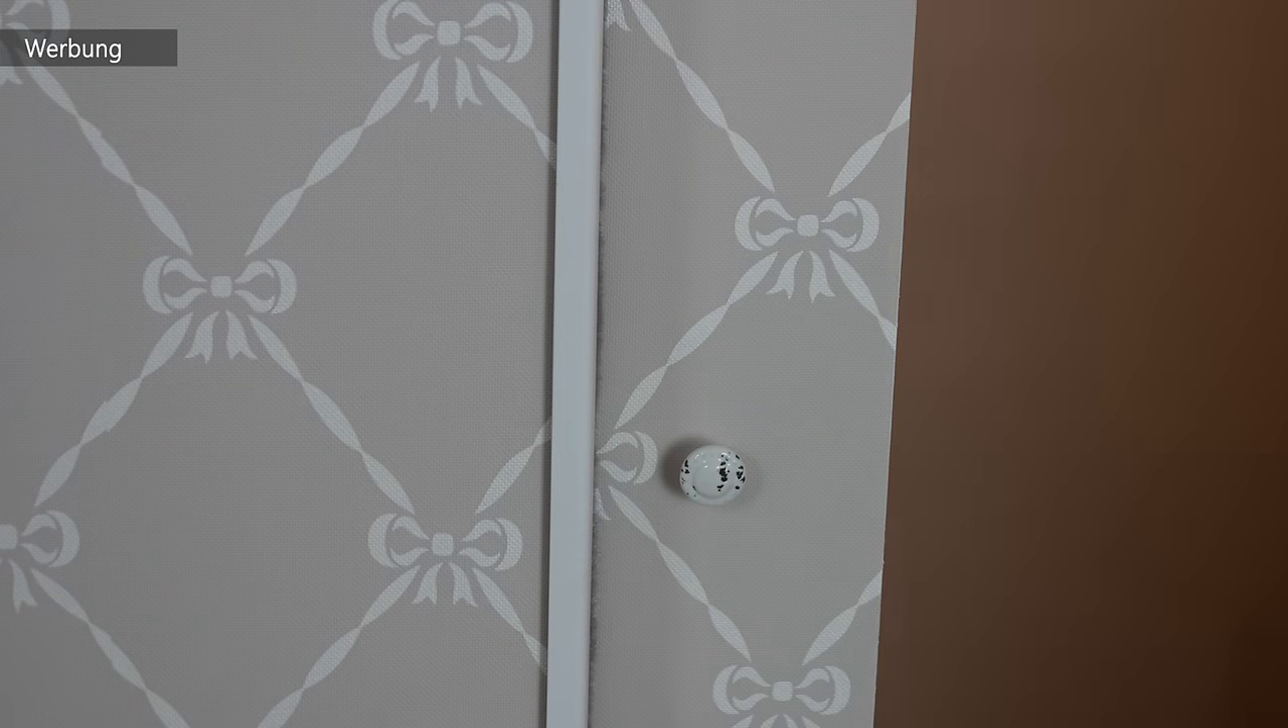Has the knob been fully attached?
Yes.